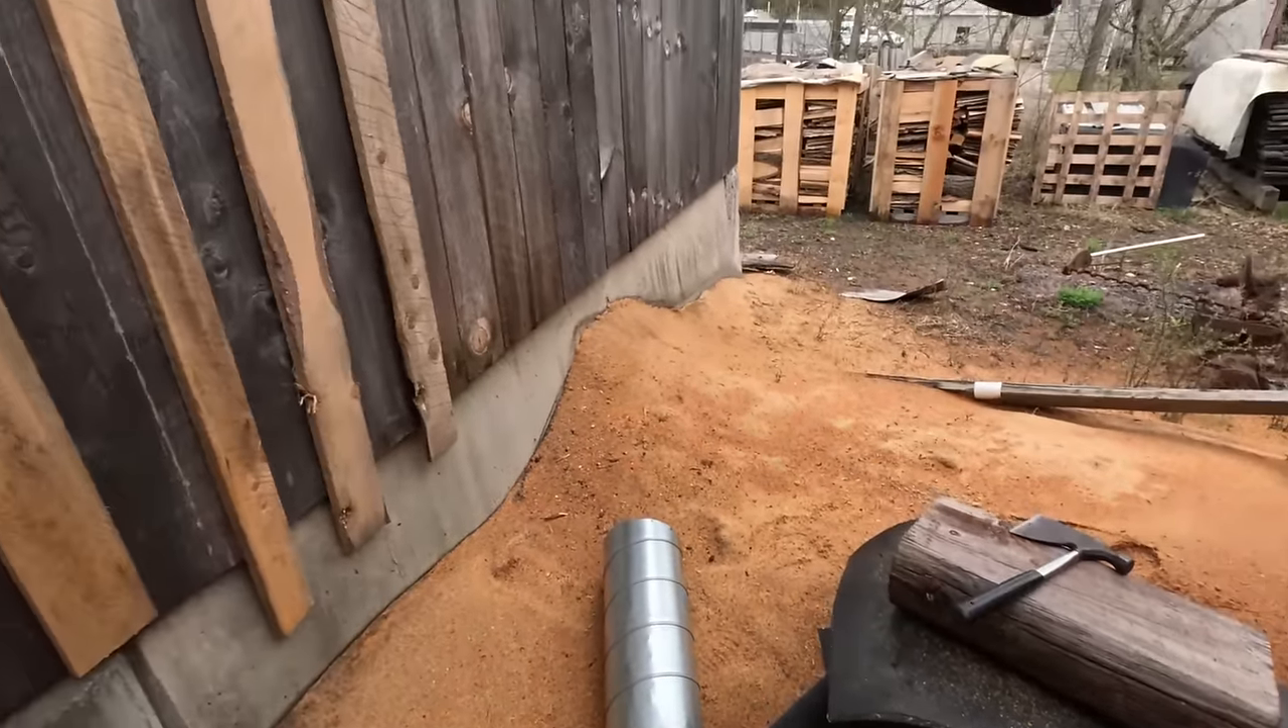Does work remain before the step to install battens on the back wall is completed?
Yes.